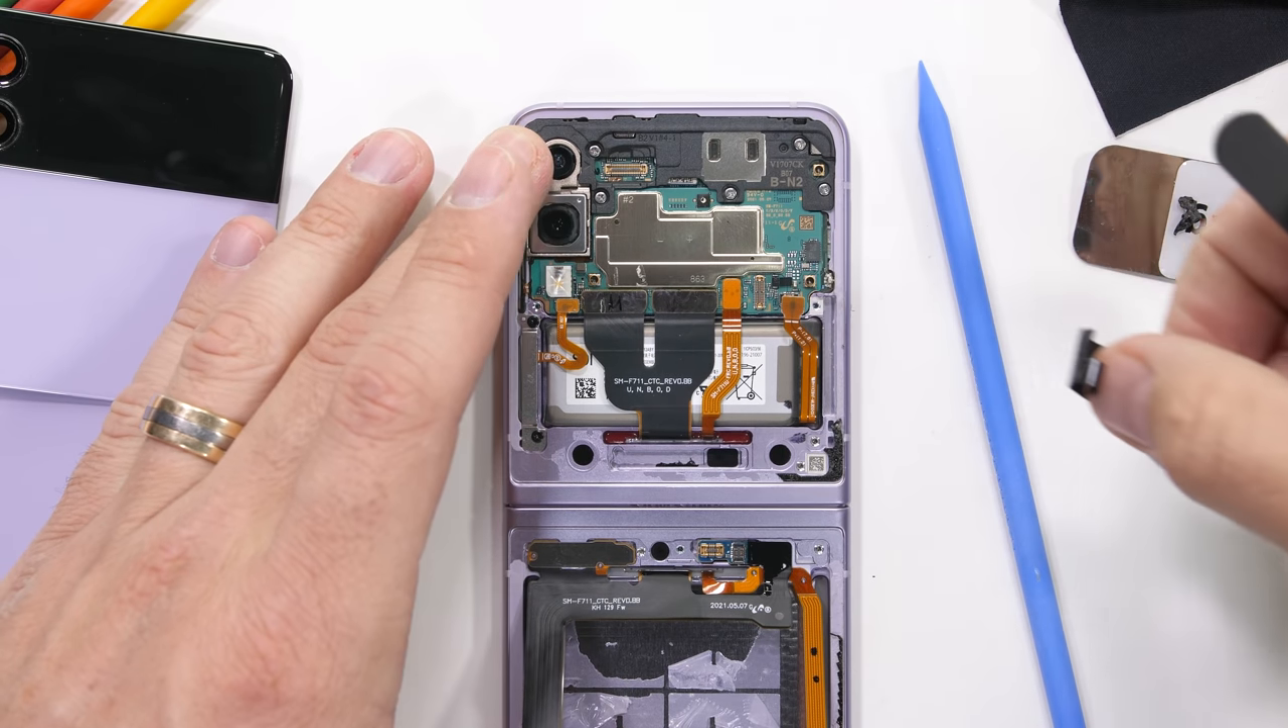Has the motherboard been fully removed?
No.